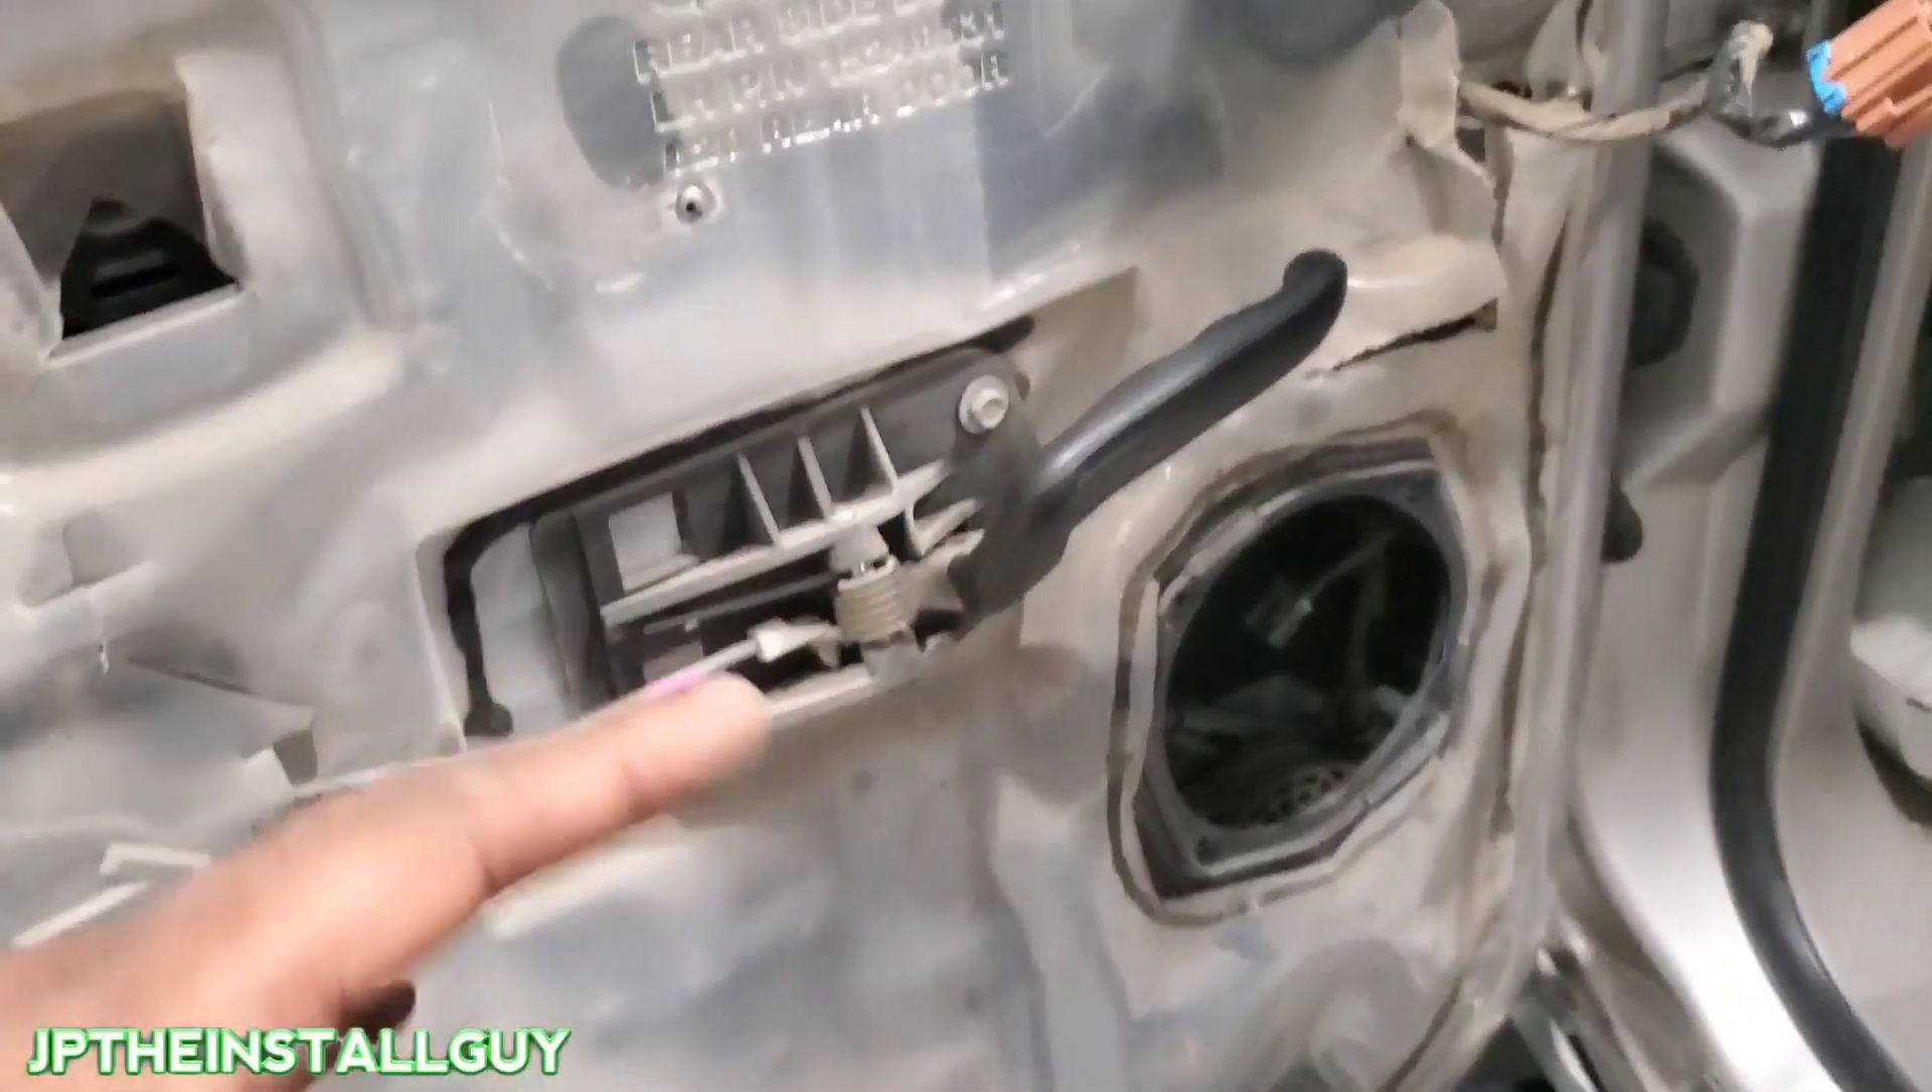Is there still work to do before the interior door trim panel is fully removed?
No.